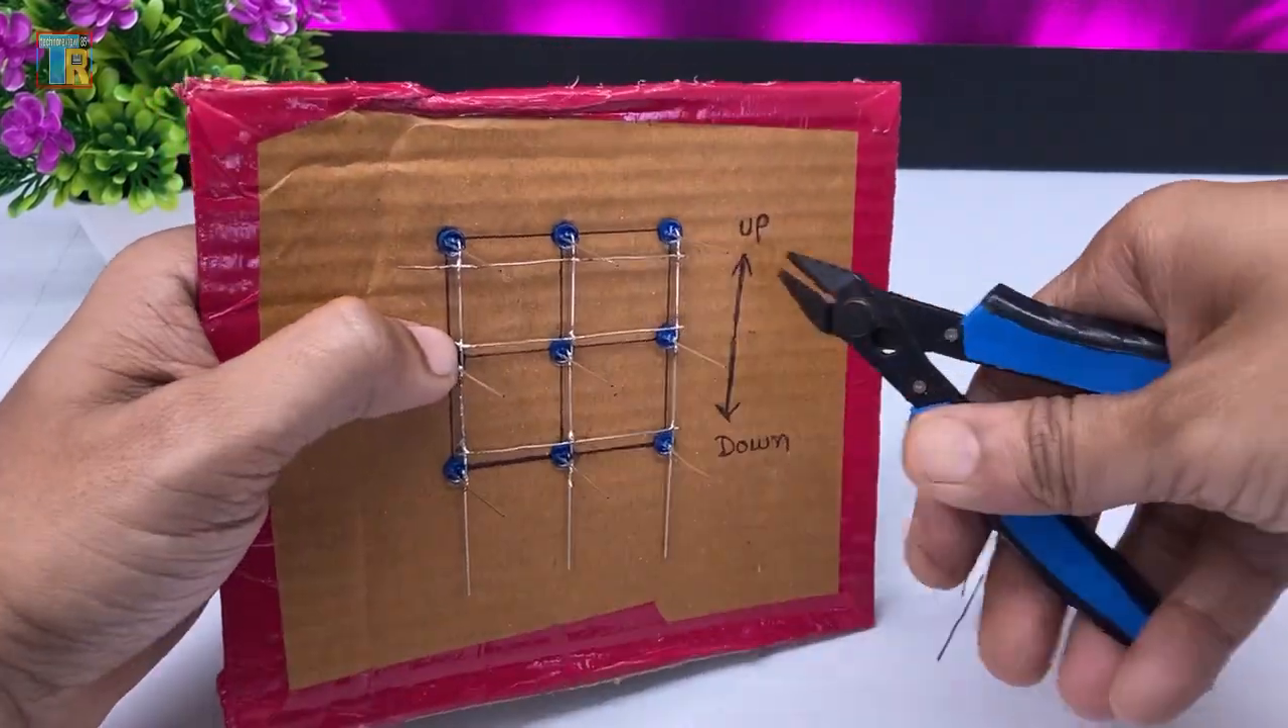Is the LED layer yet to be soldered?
No.